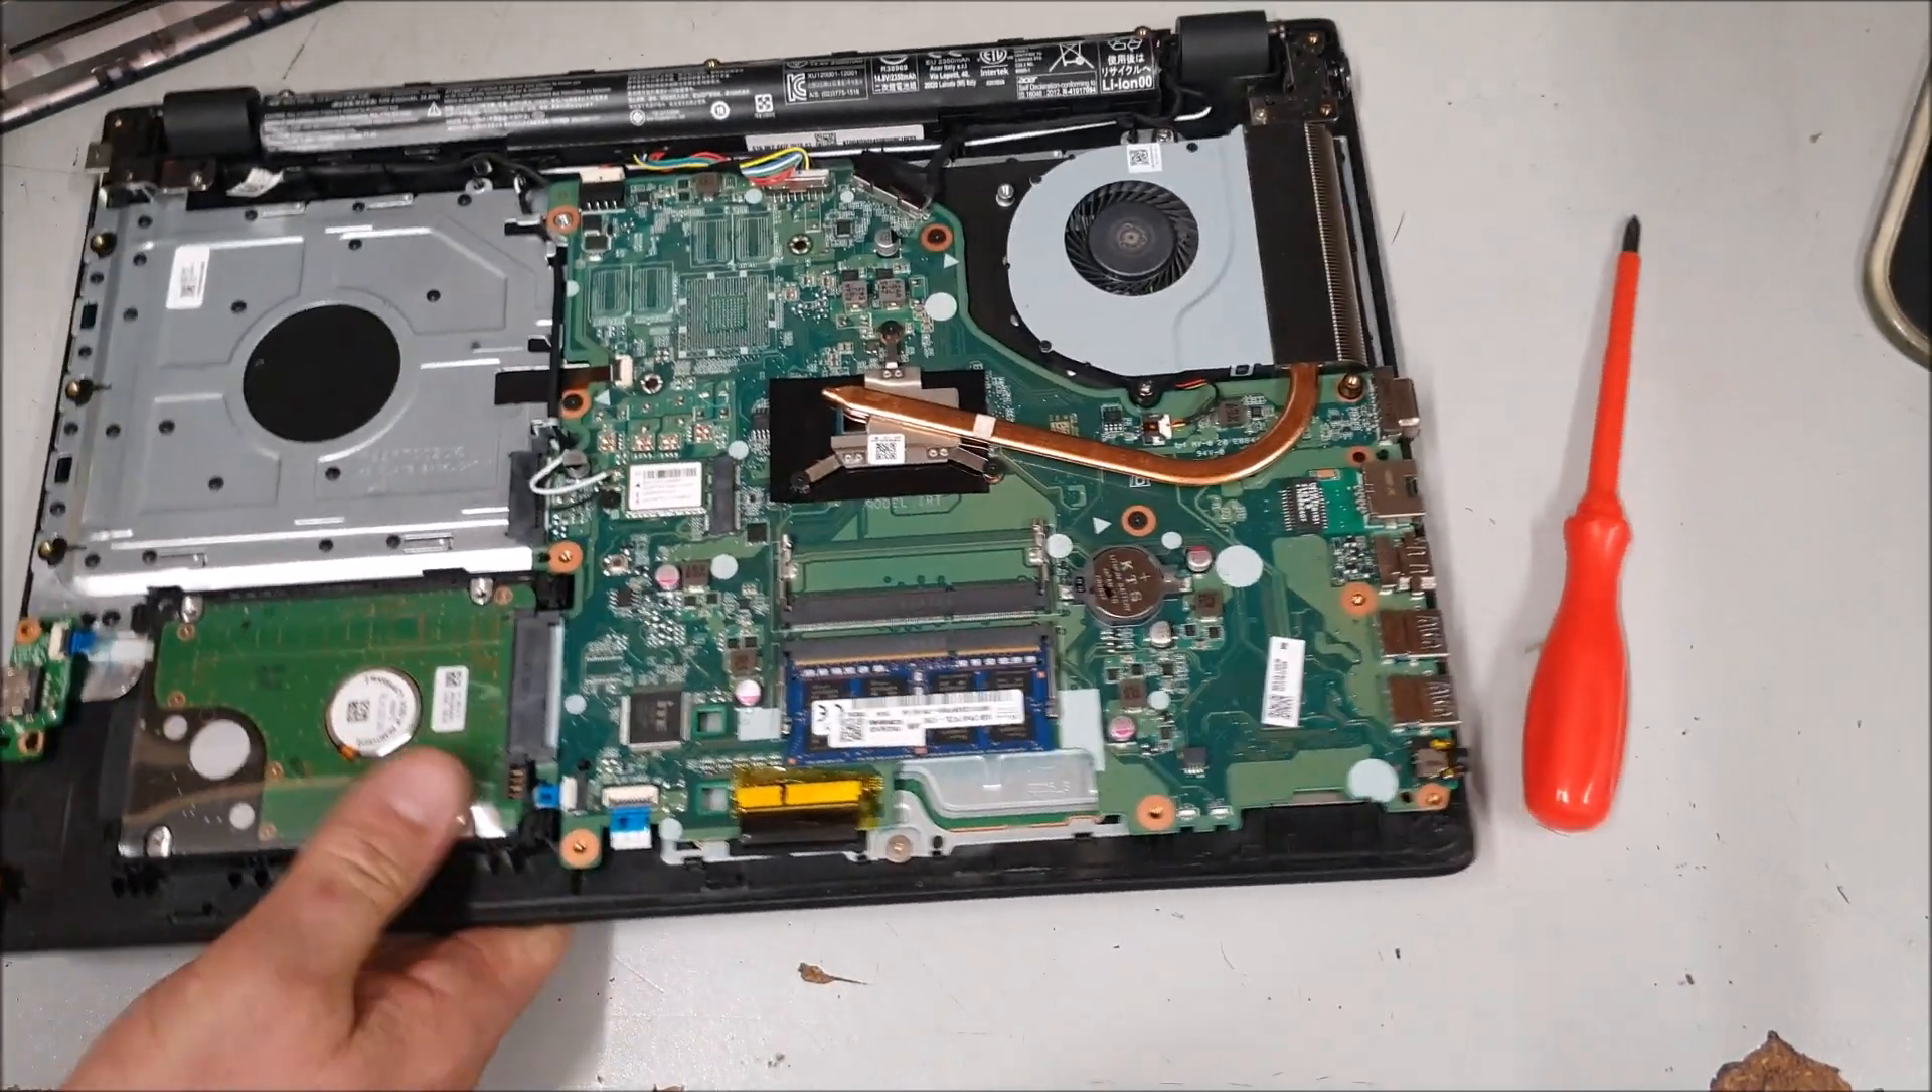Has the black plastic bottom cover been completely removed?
Yes.